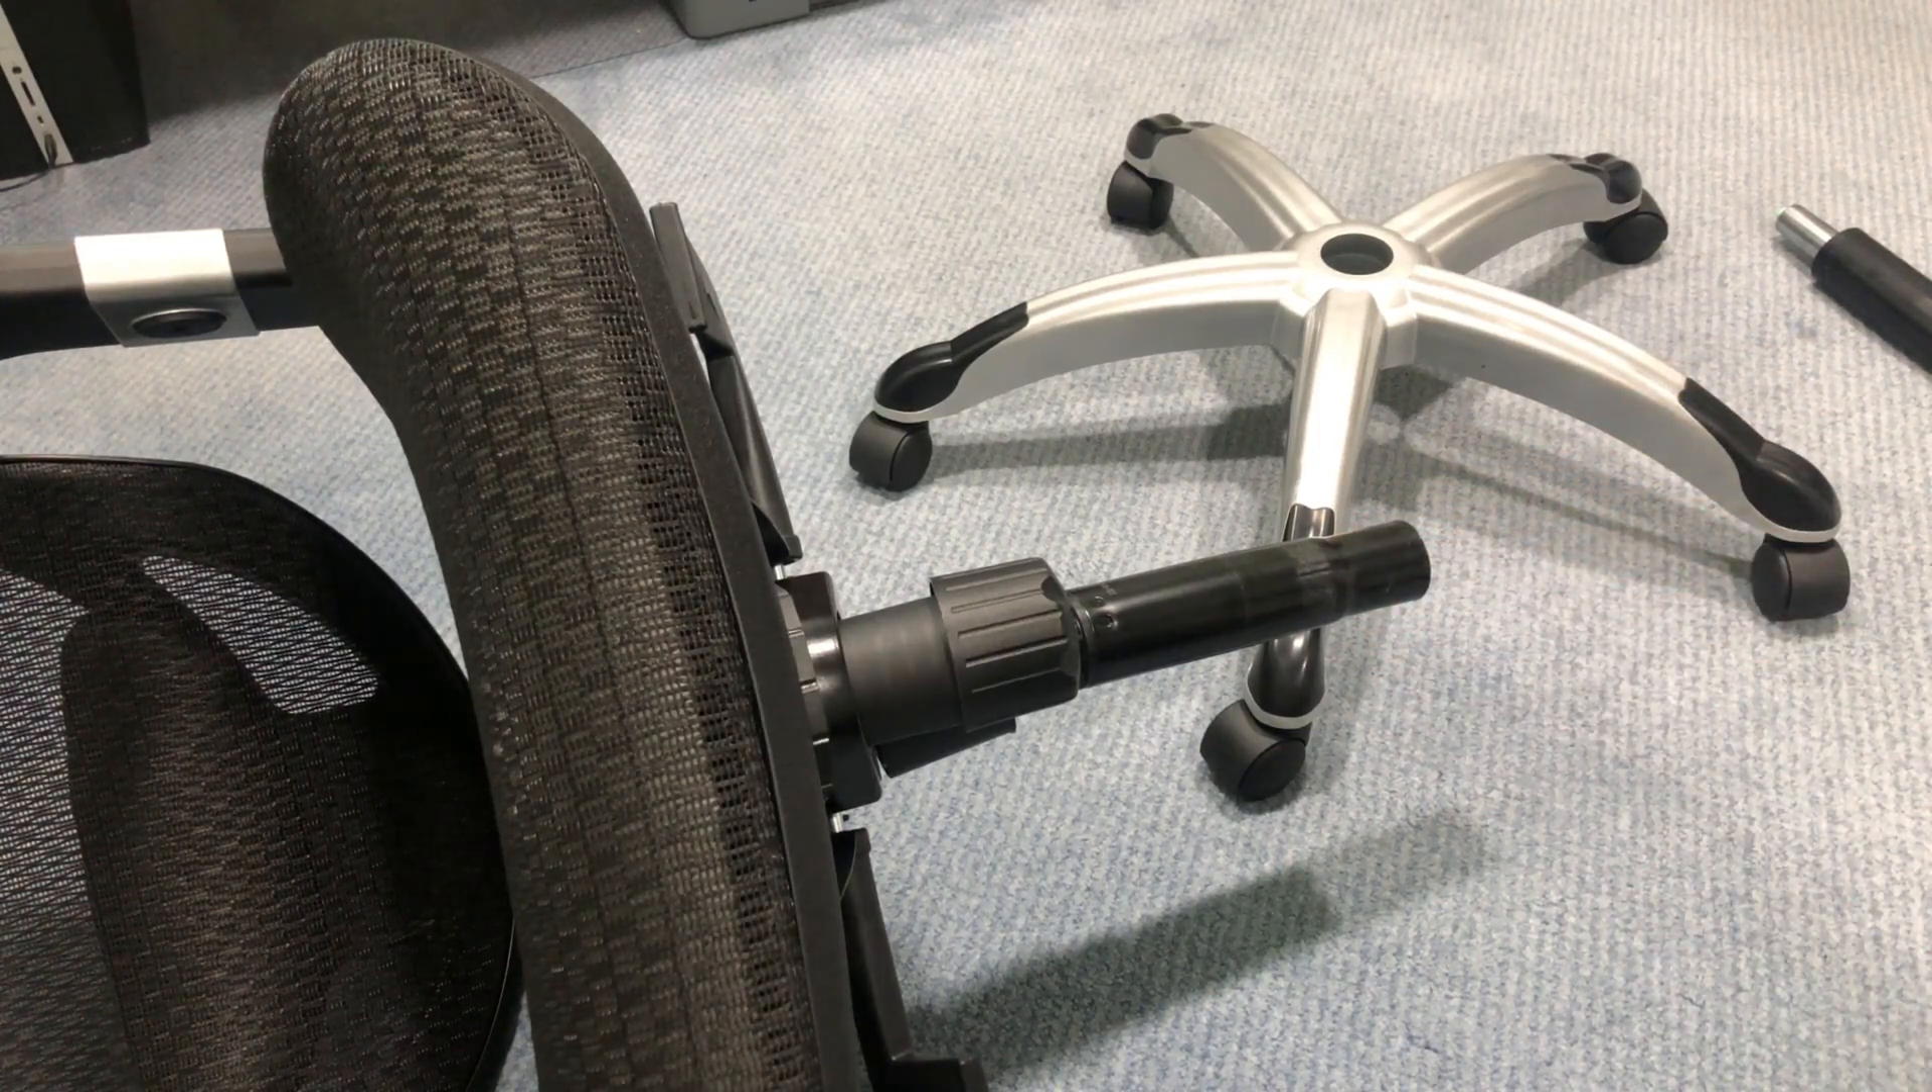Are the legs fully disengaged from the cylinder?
Yes.